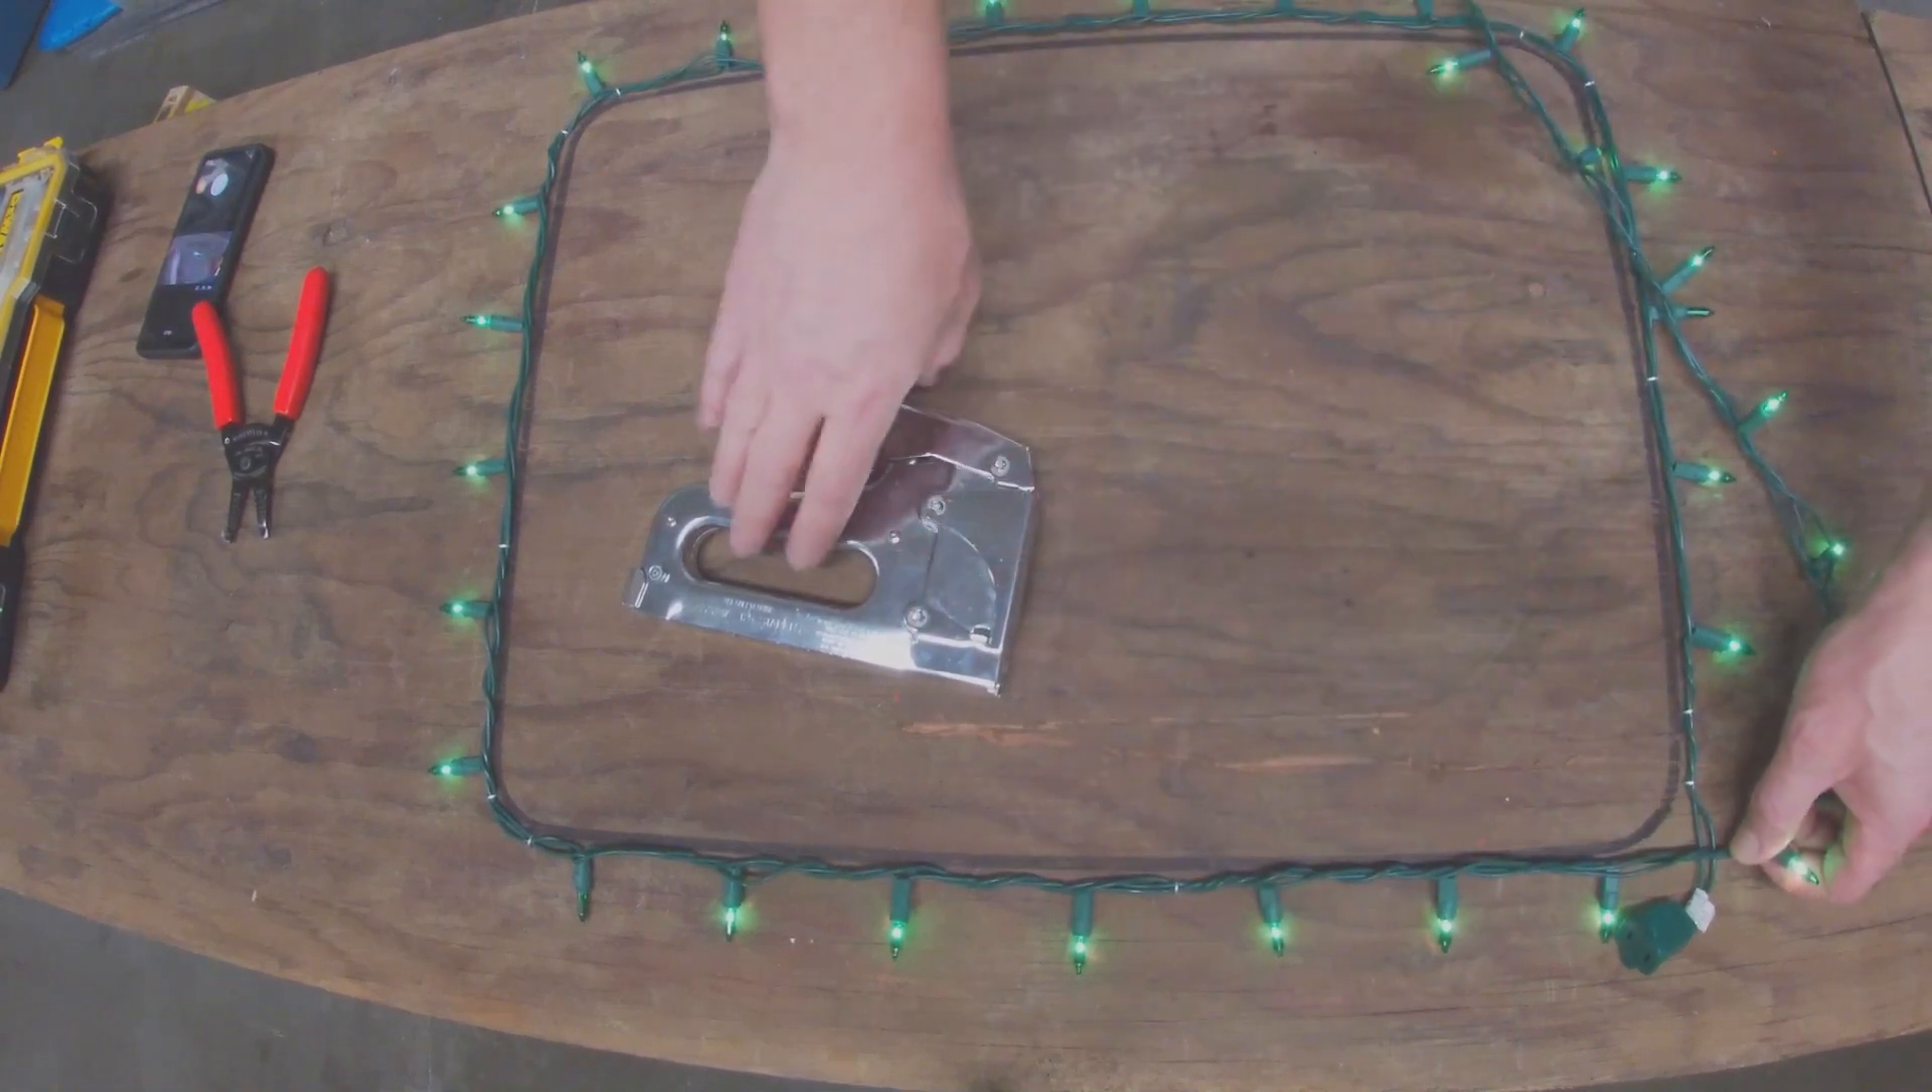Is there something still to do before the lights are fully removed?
Yes.